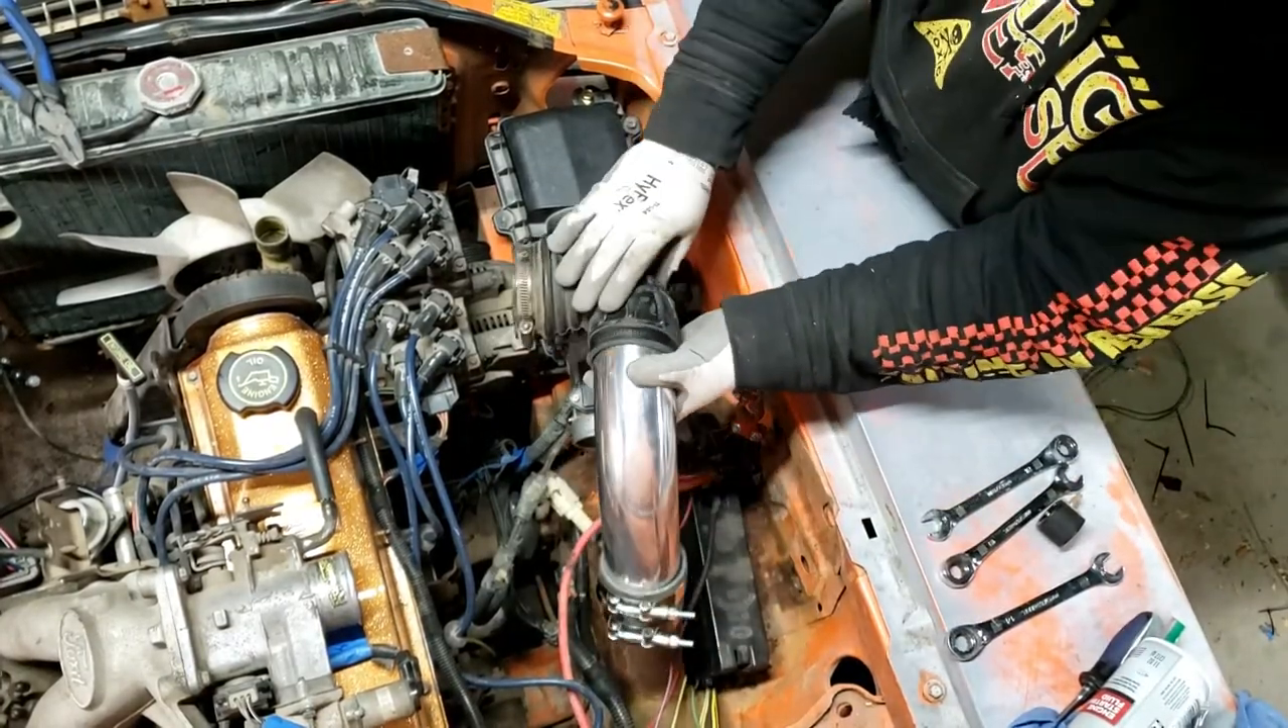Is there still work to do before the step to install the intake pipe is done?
Yes.